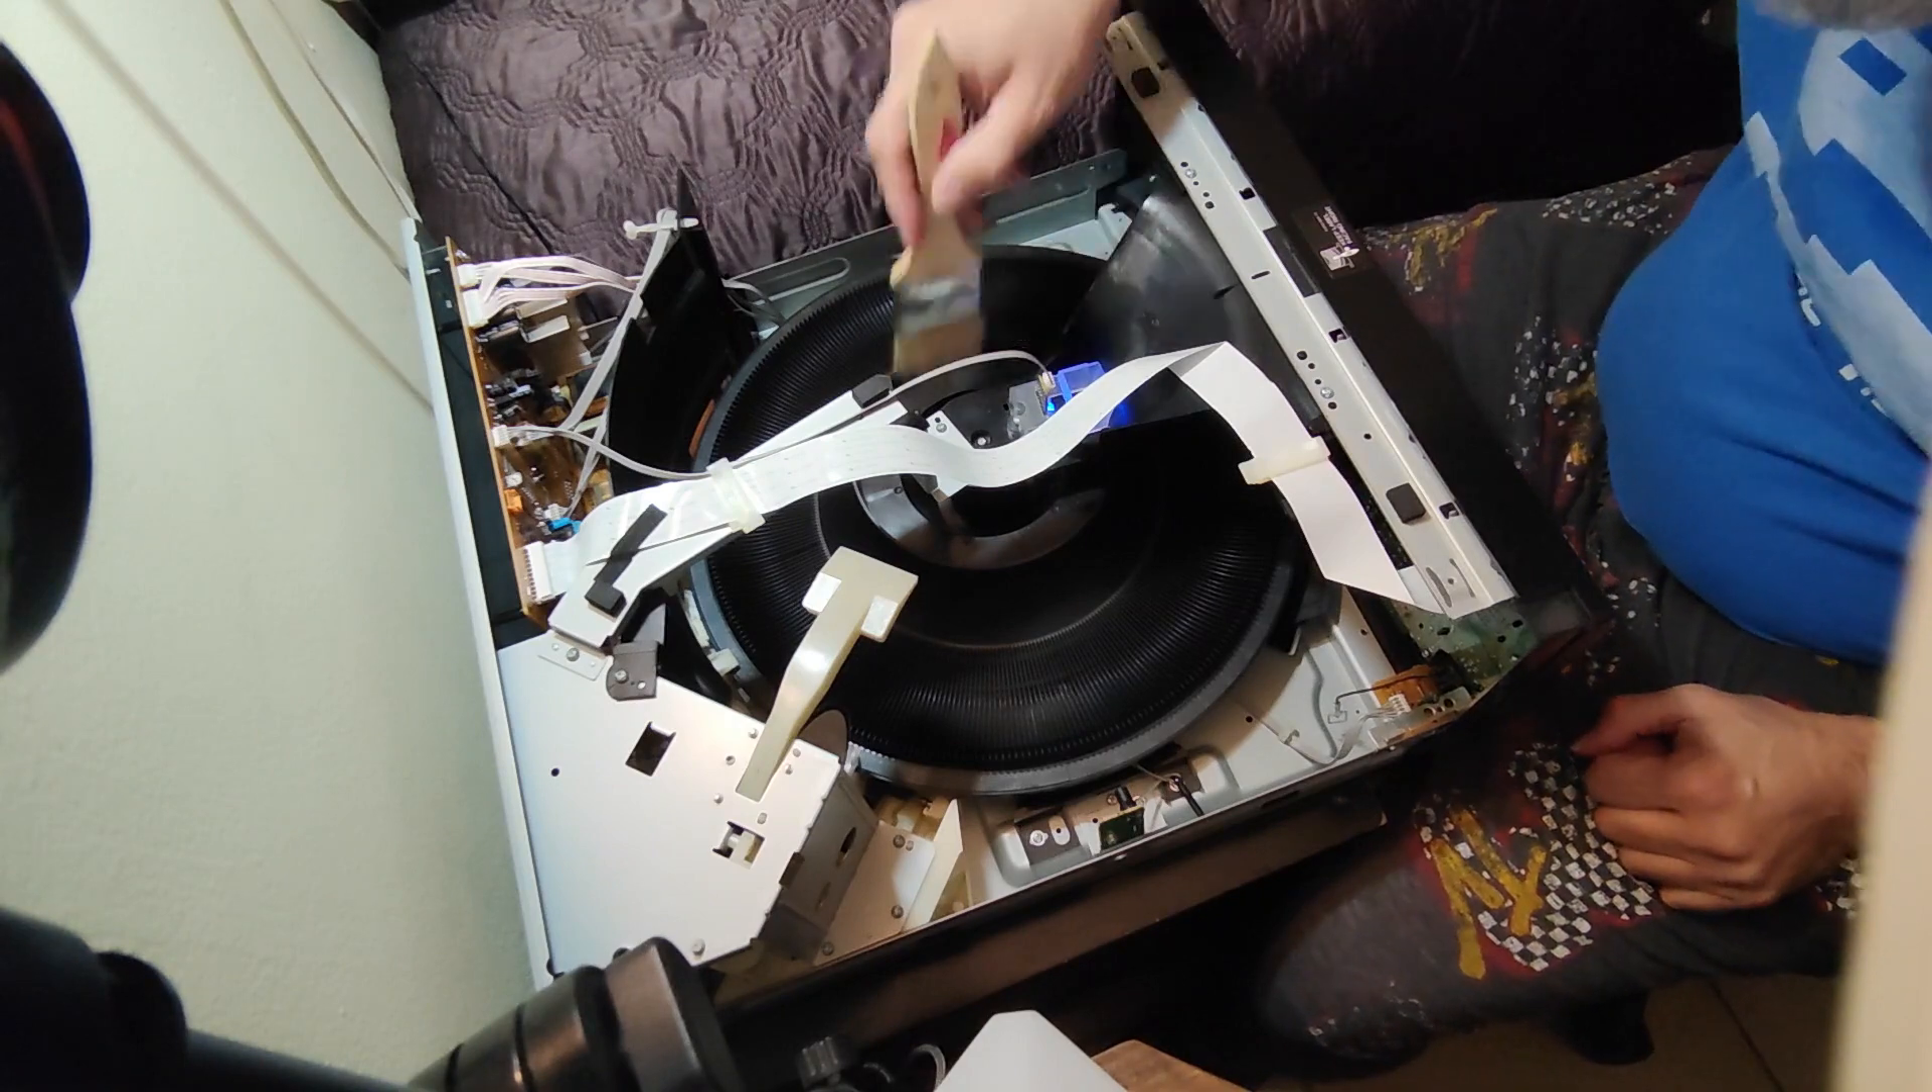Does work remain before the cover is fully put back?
Yes.